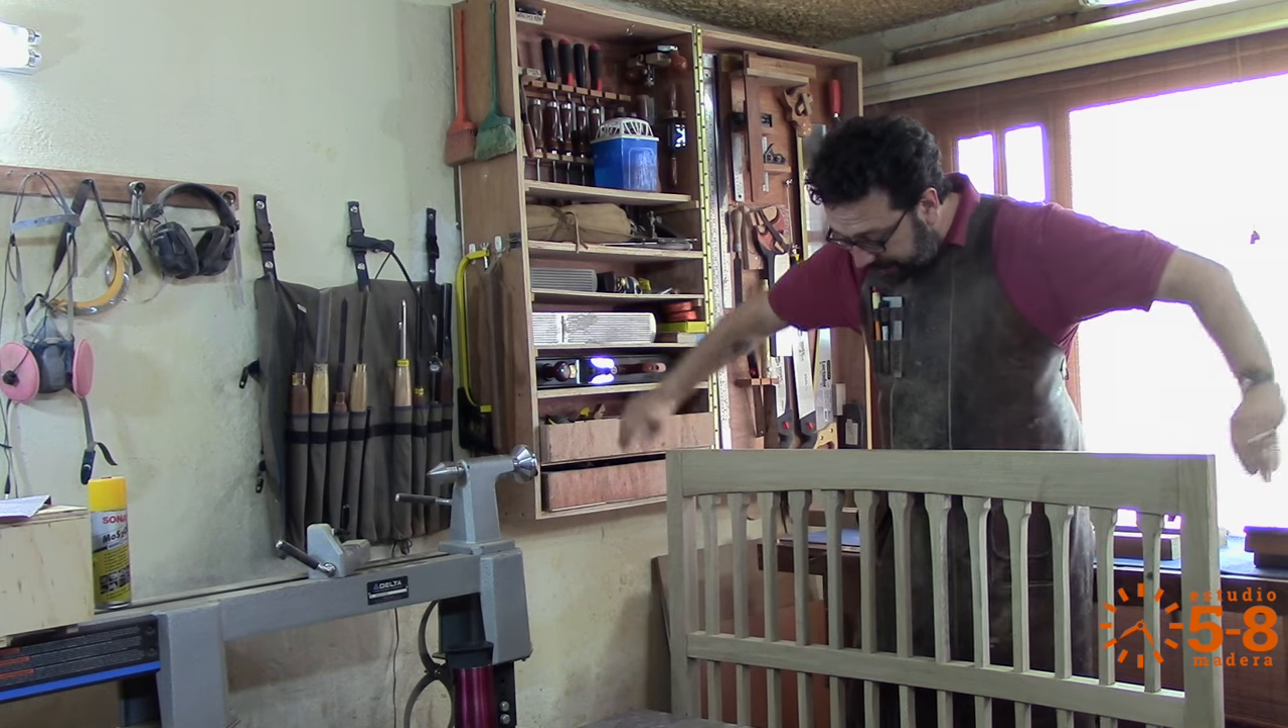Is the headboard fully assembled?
Yes.